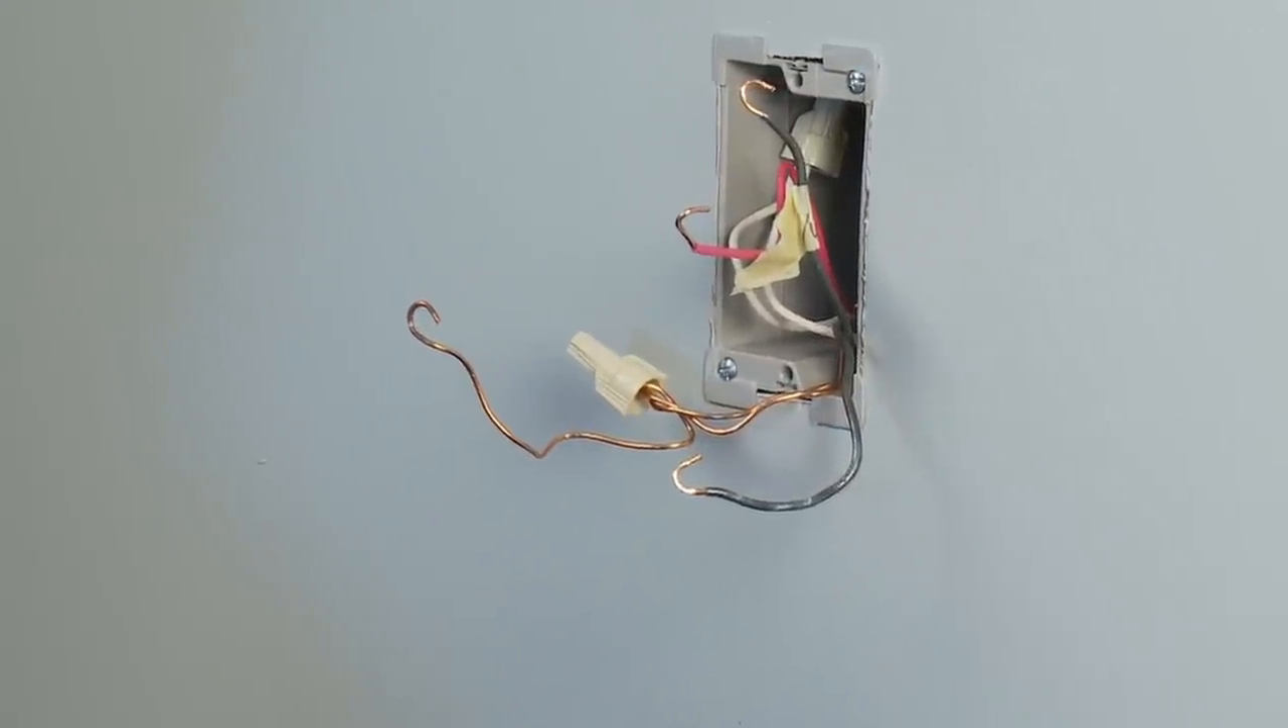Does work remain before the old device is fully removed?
No.